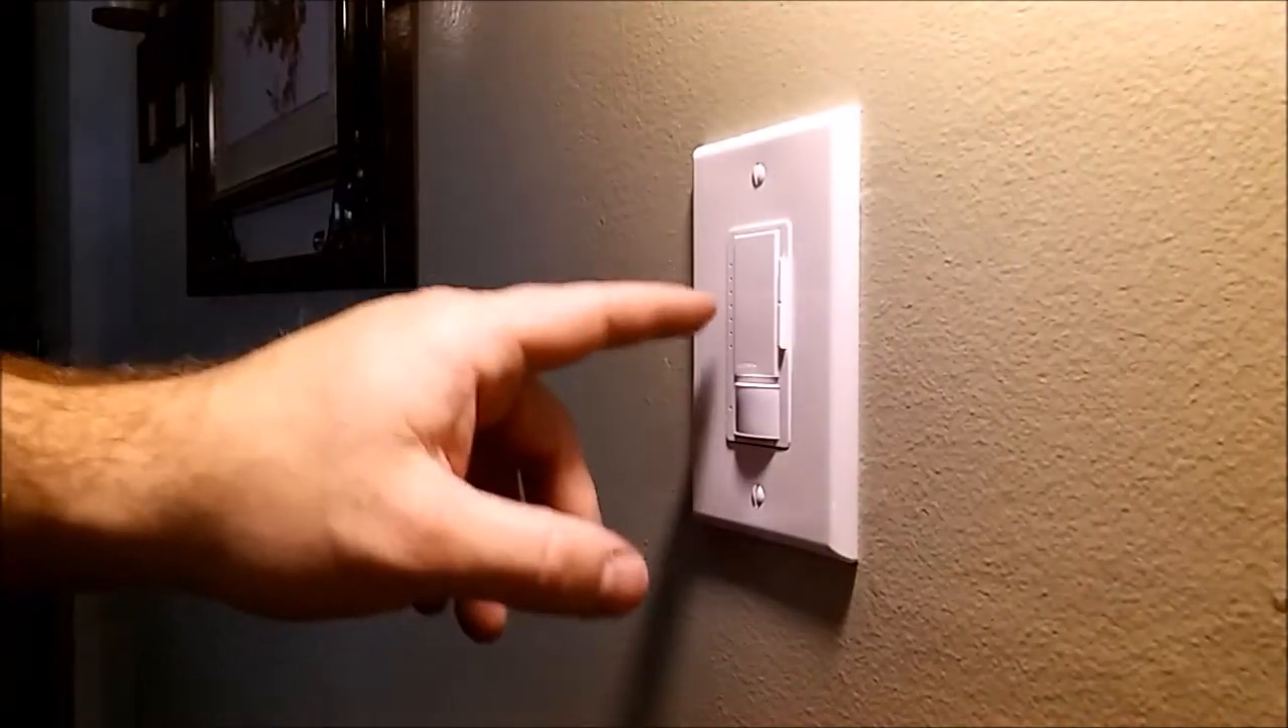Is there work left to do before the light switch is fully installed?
No.